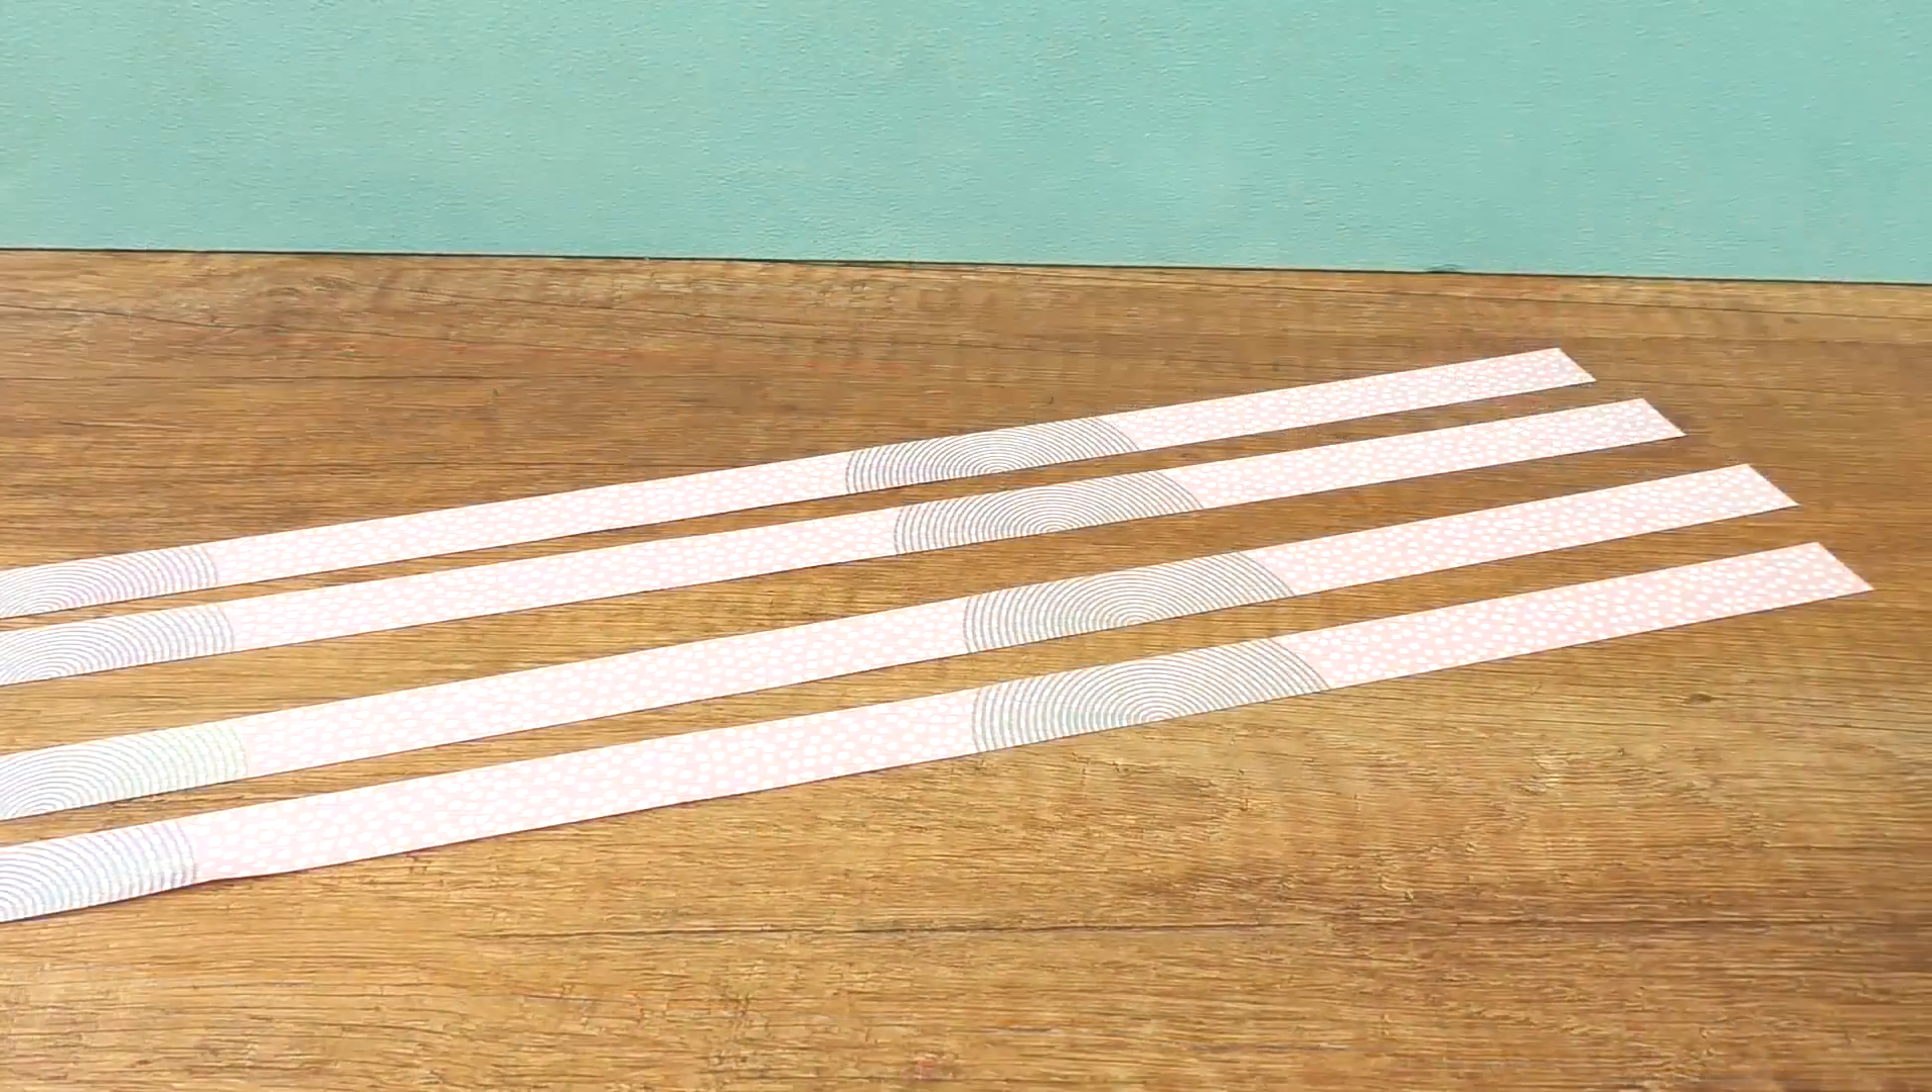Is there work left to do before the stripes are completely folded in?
Yes.